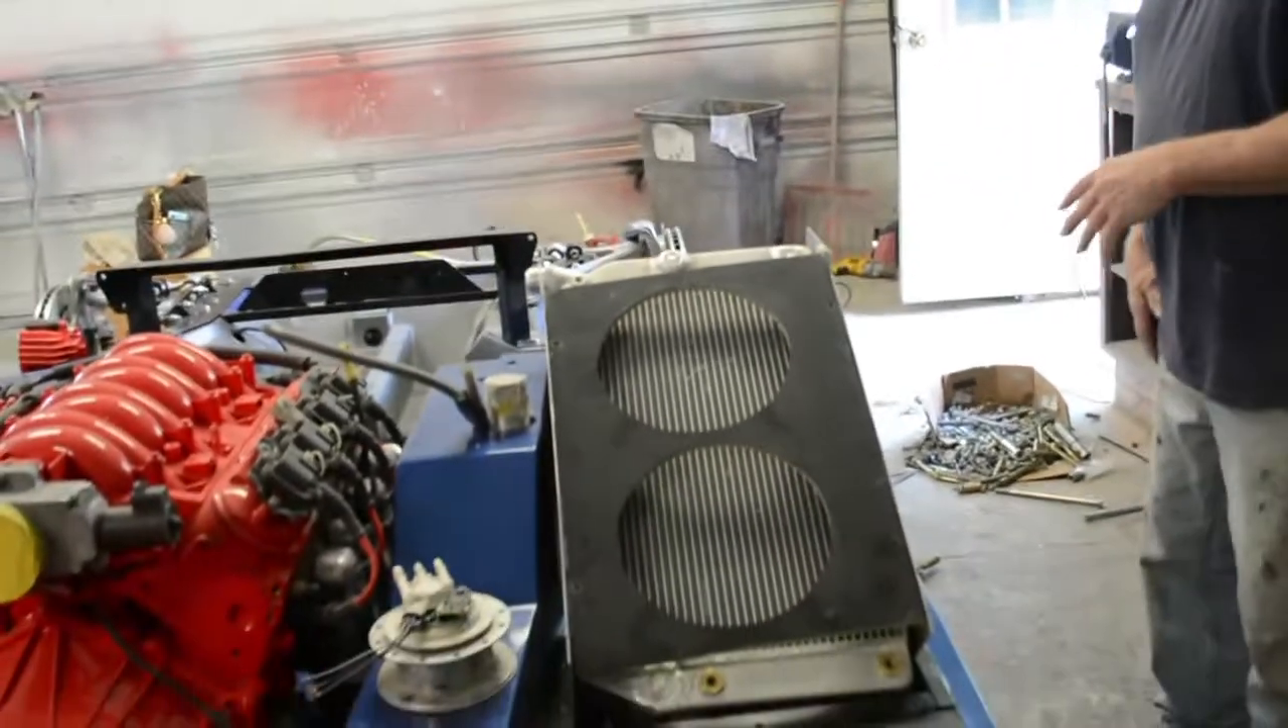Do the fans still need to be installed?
Yes.